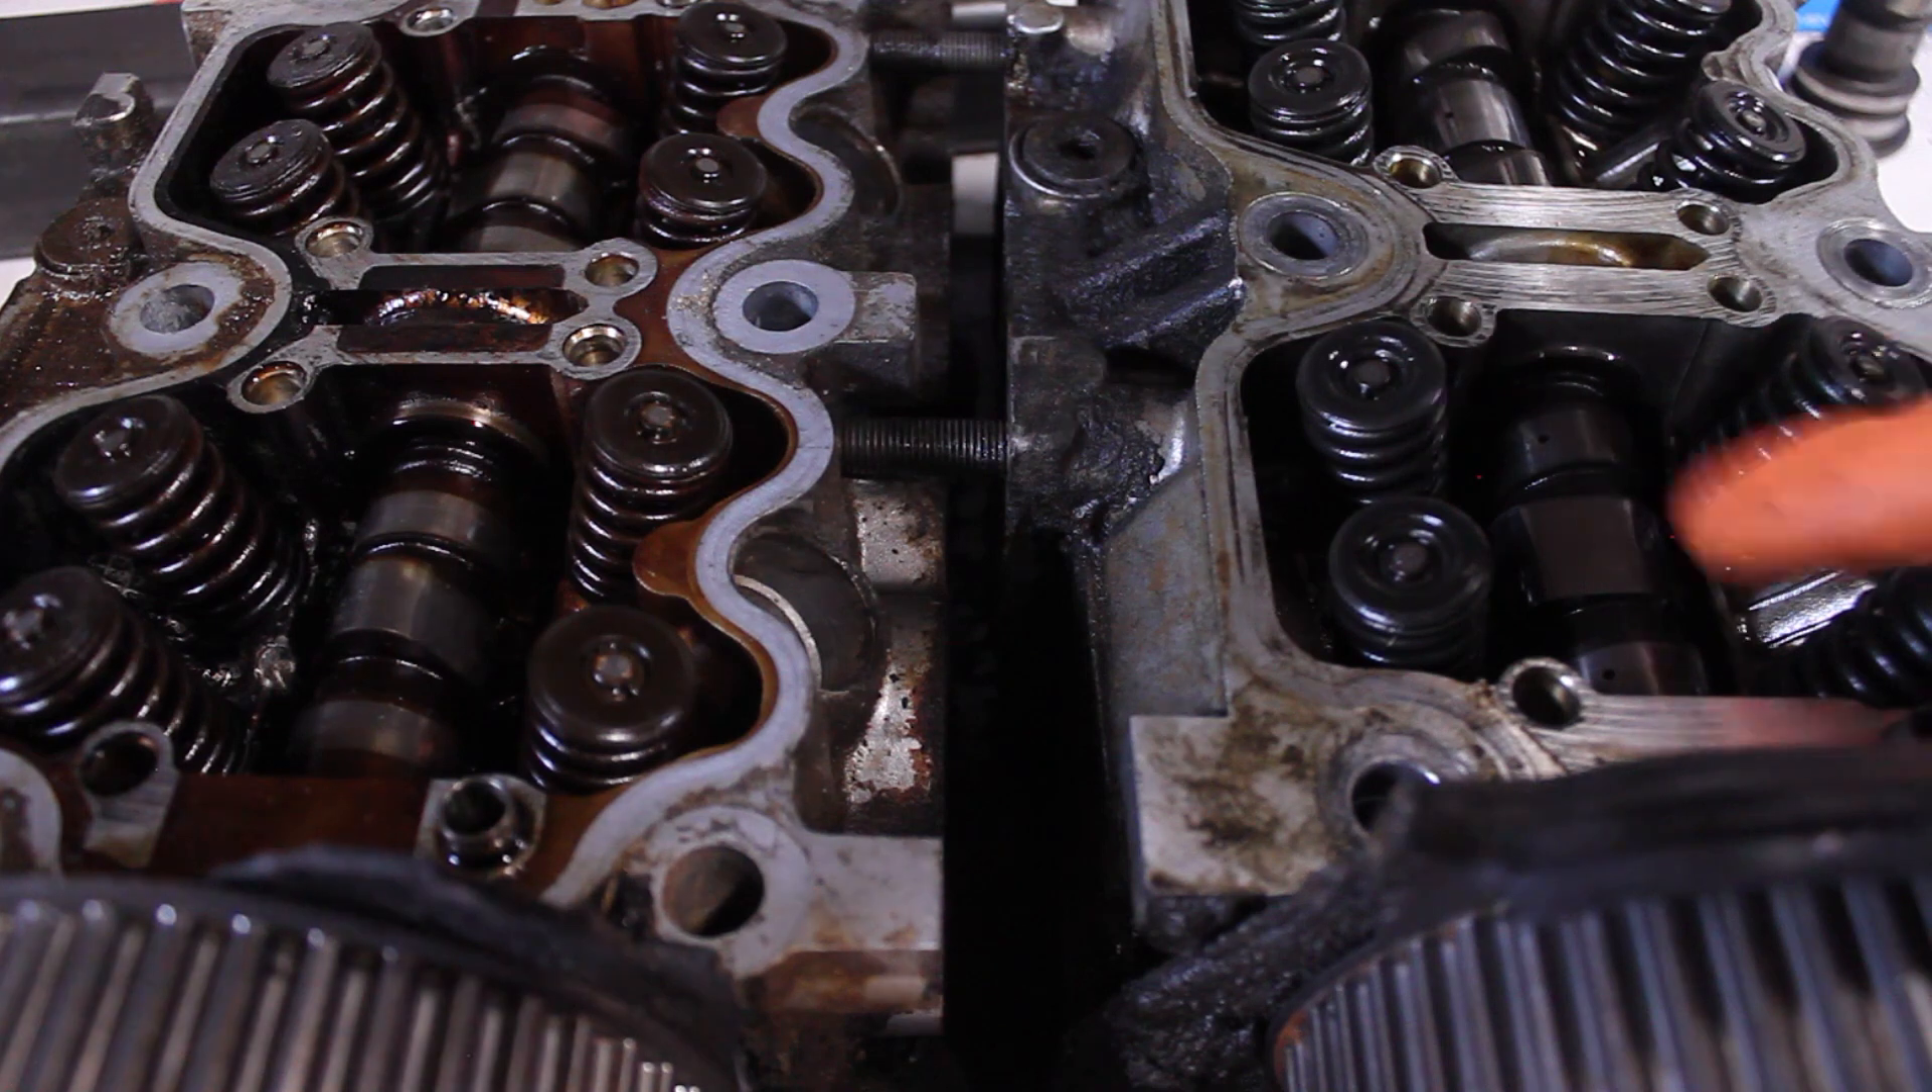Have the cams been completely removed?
No.